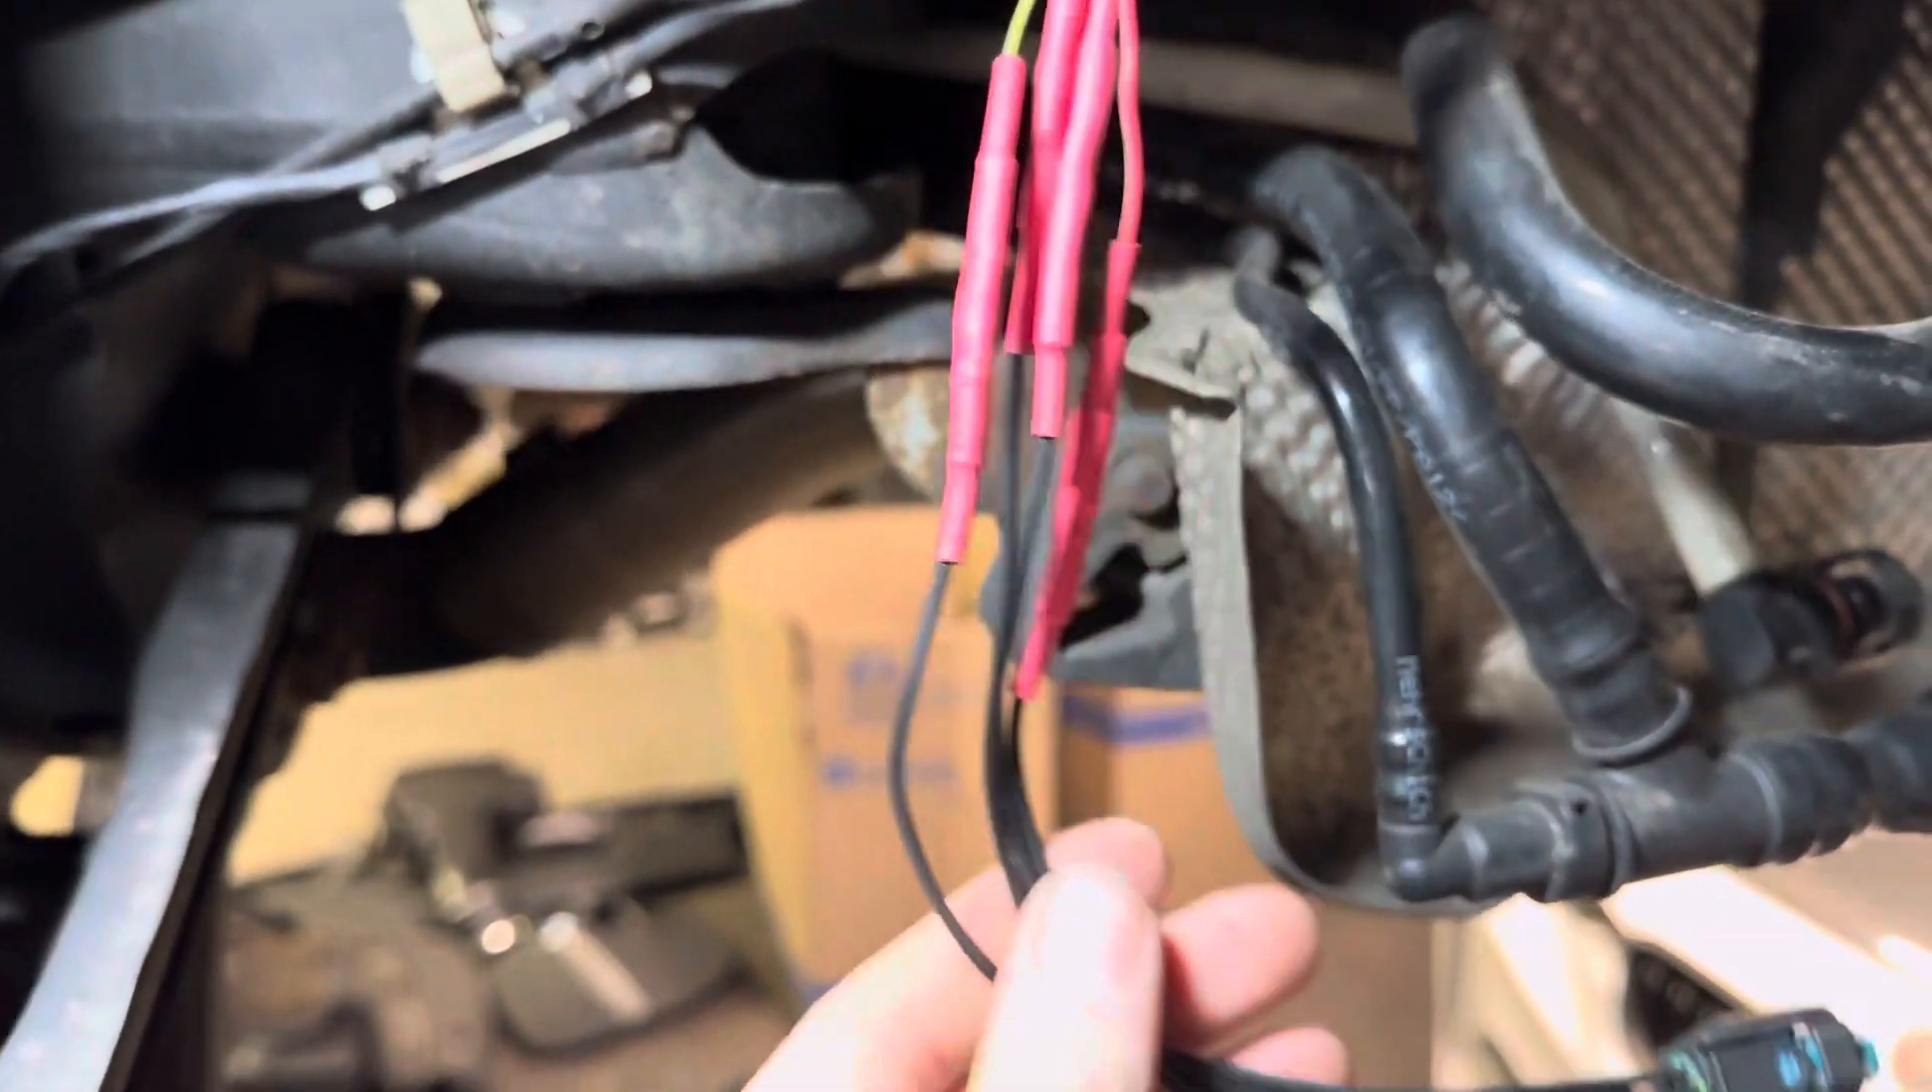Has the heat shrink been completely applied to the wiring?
Yes.